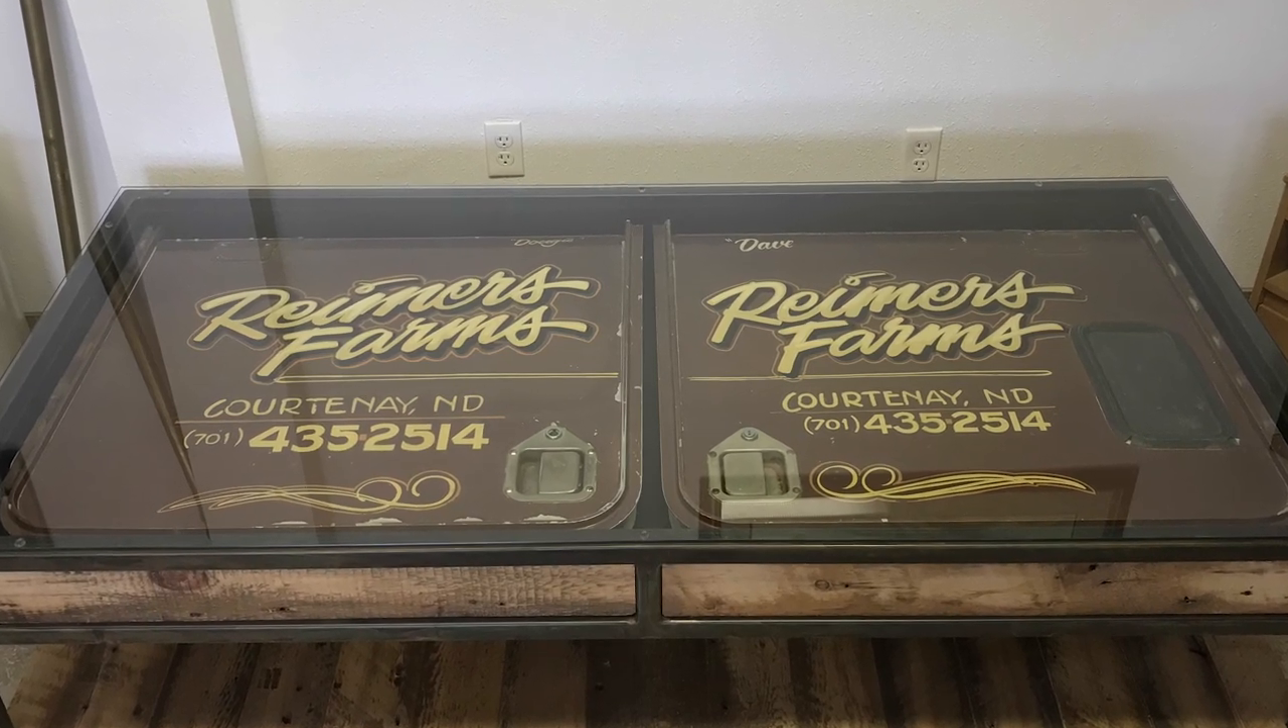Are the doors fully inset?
Yes.